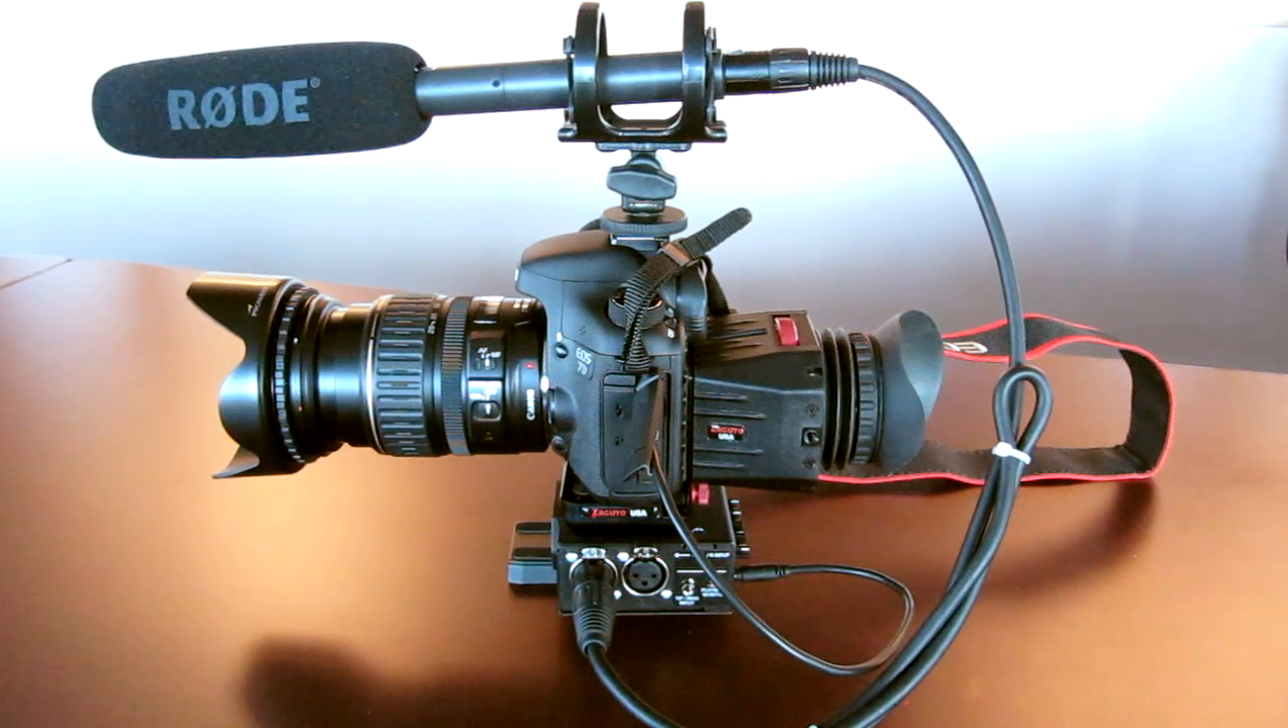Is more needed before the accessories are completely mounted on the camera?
No.